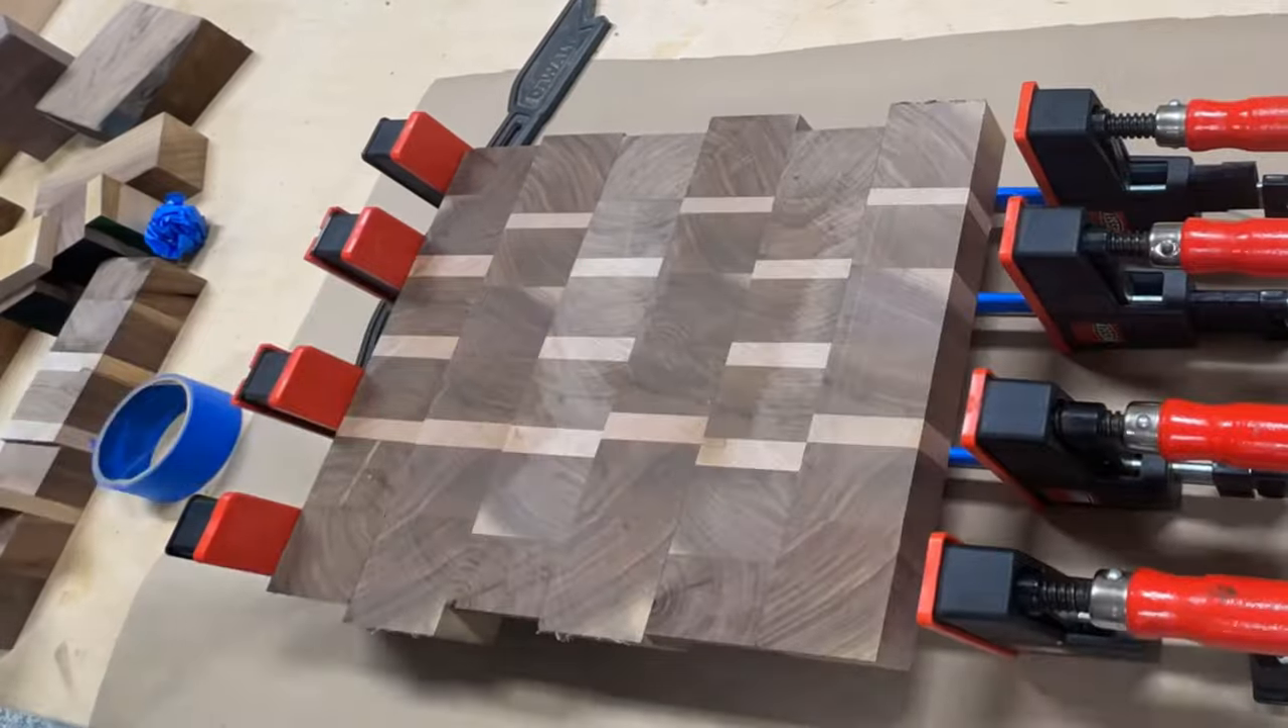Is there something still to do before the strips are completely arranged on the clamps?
No.